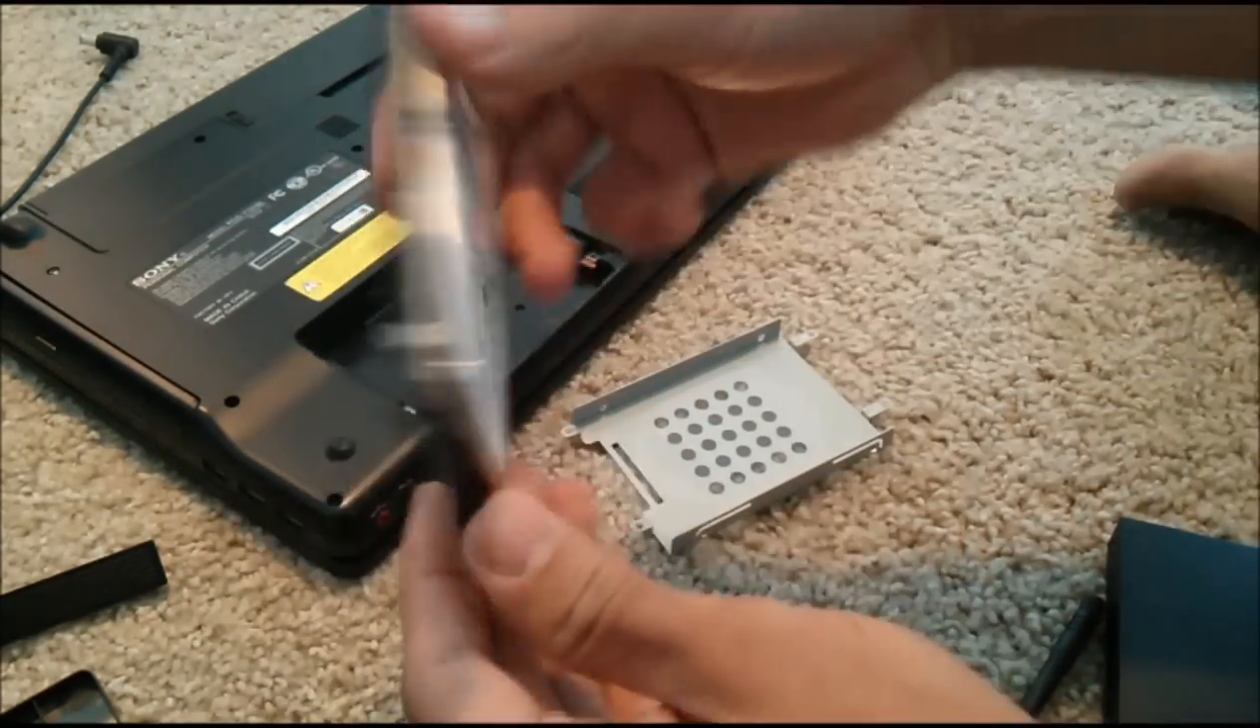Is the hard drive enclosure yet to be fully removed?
No.